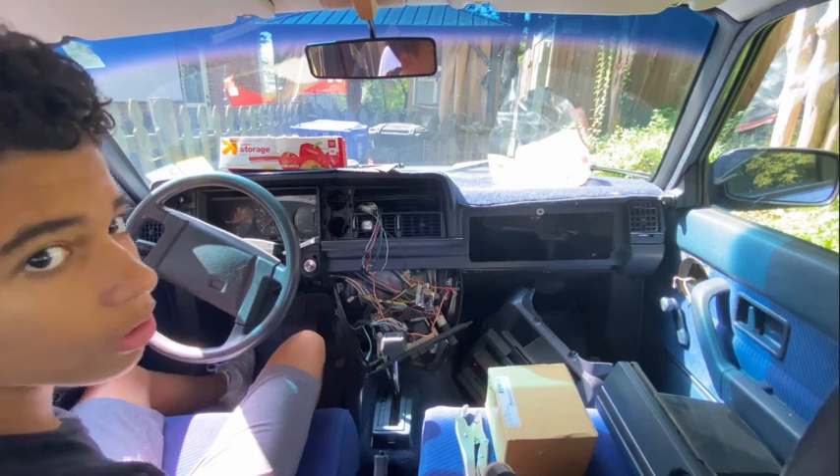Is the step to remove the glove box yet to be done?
No.